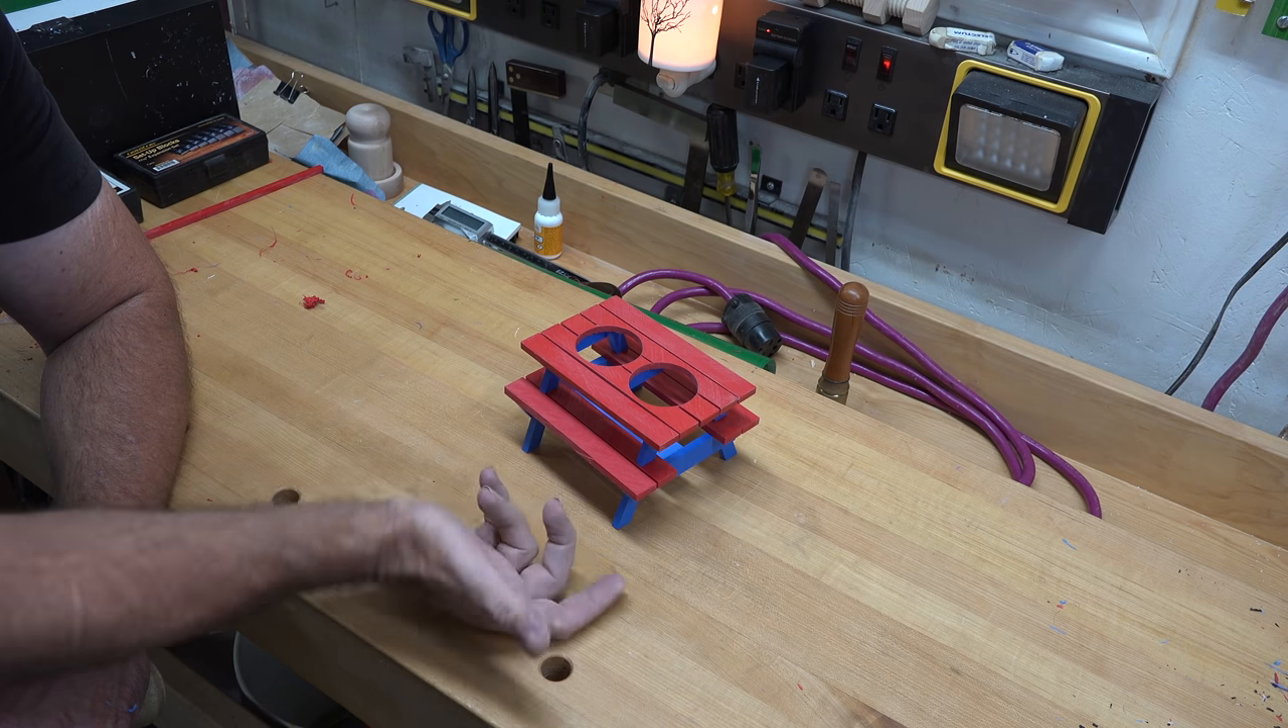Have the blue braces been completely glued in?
Yes.